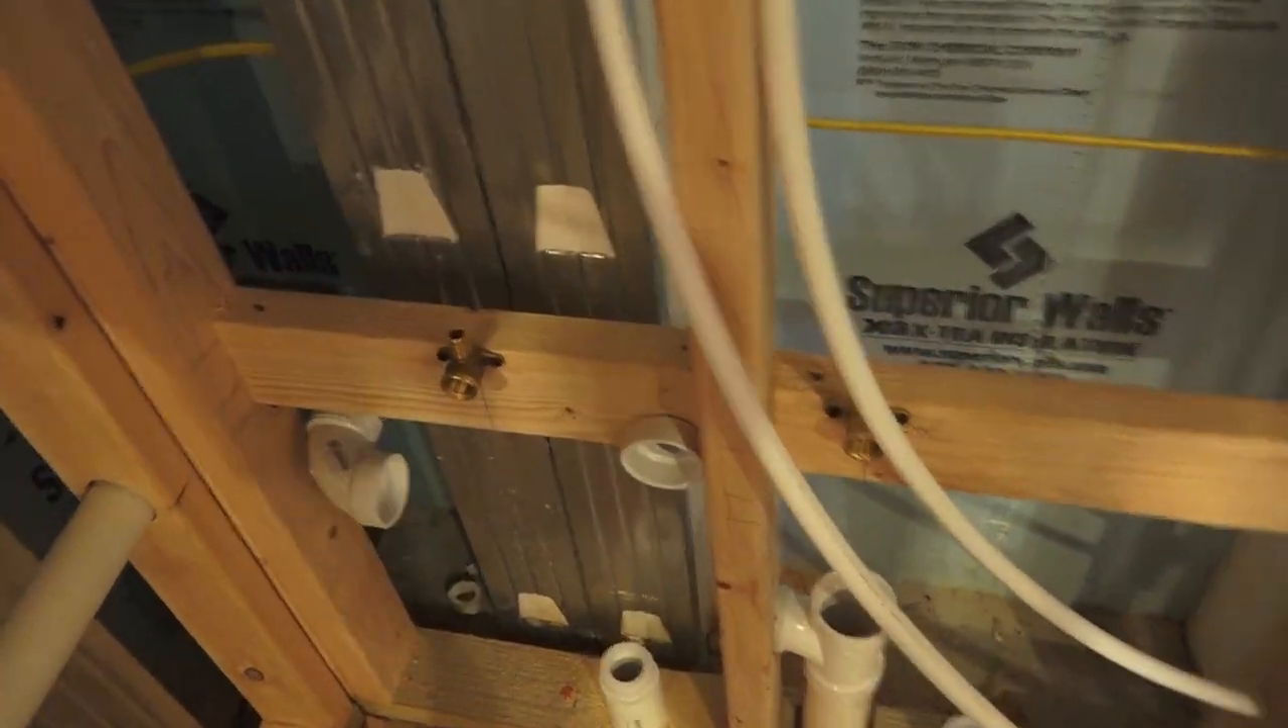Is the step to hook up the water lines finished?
No.